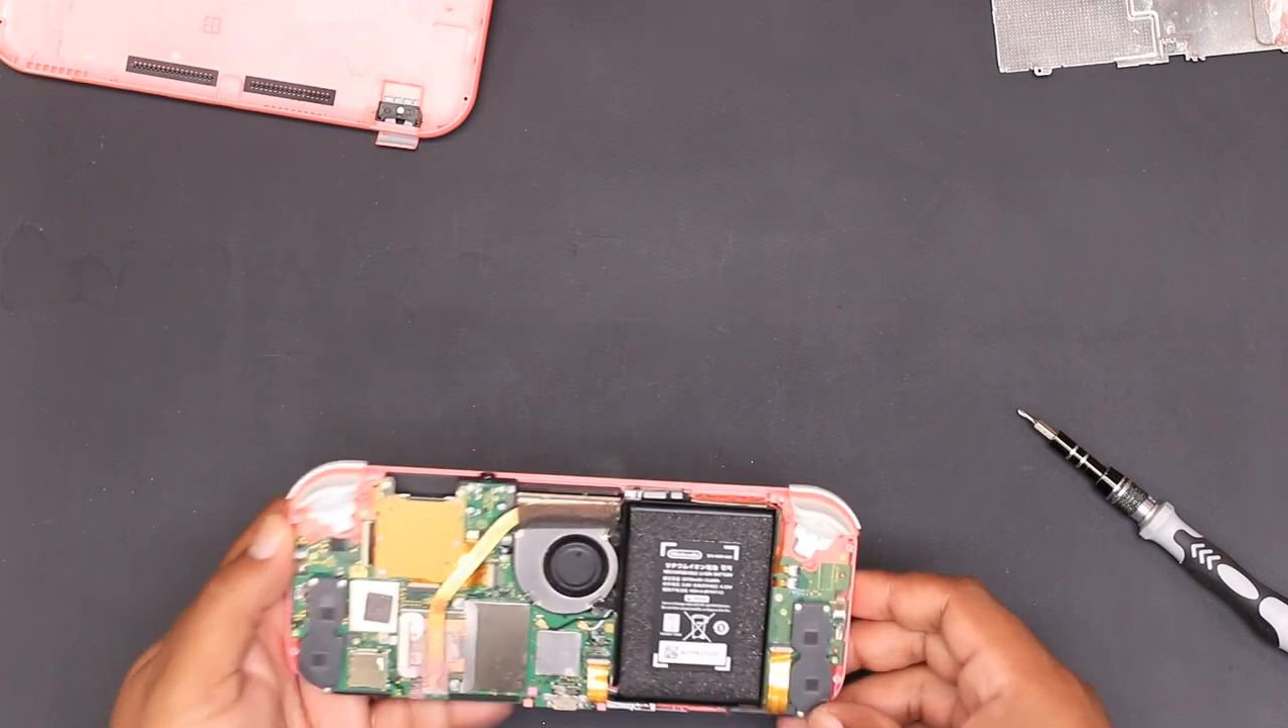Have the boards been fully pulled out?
No.